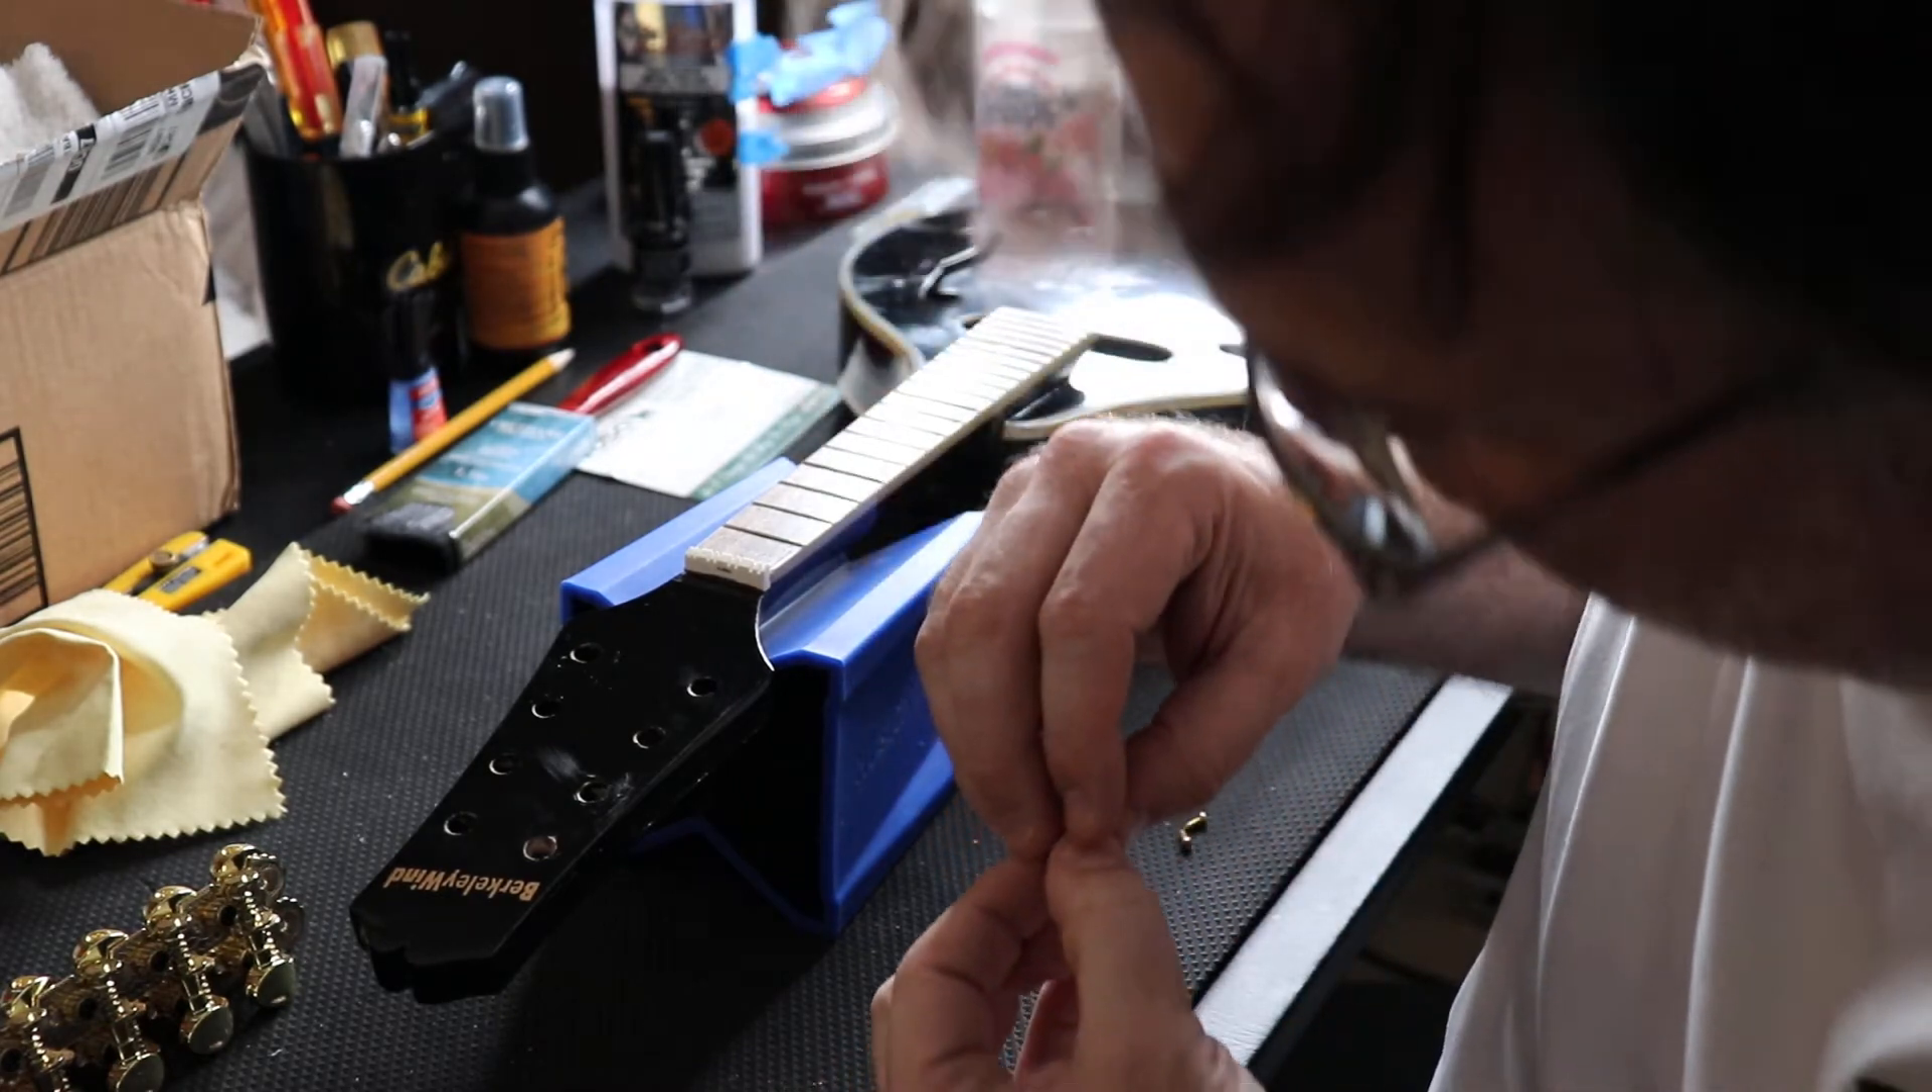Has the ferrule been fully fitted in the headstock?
No.